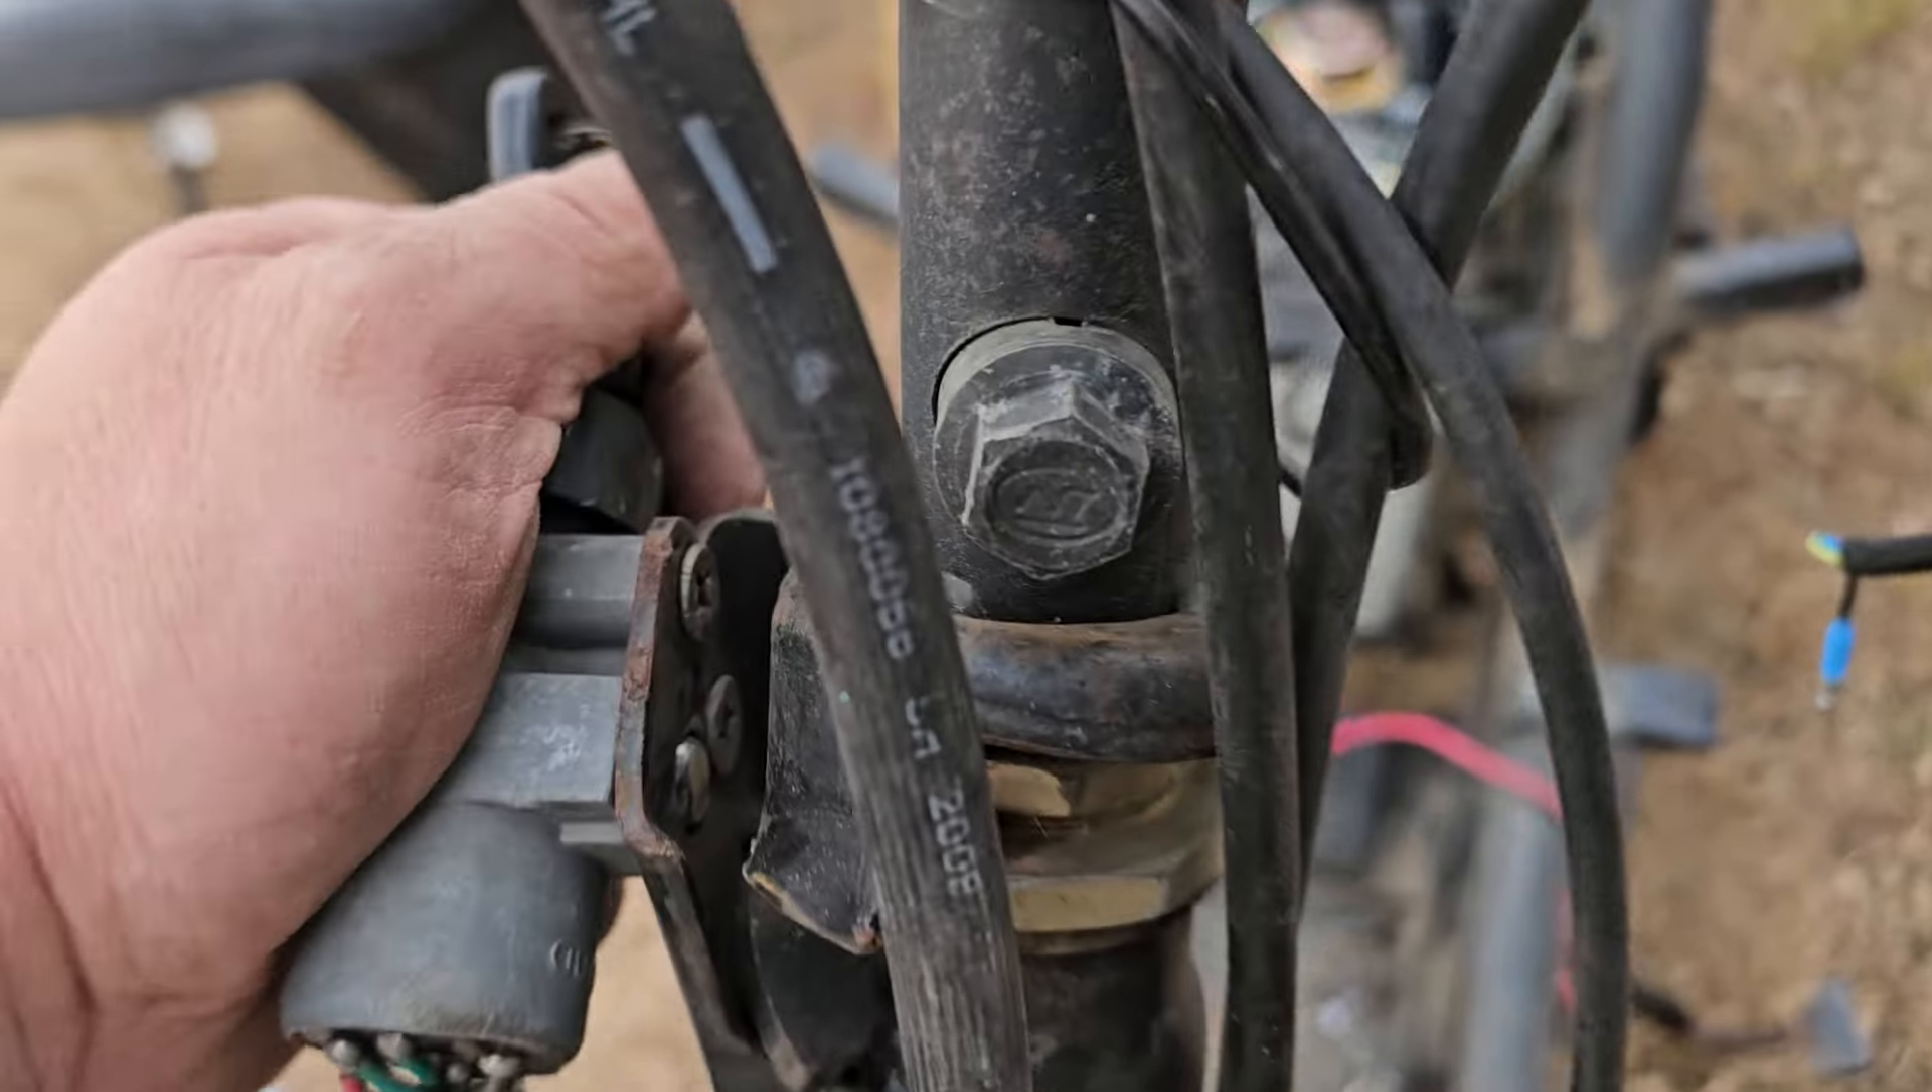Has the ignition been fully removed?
No.